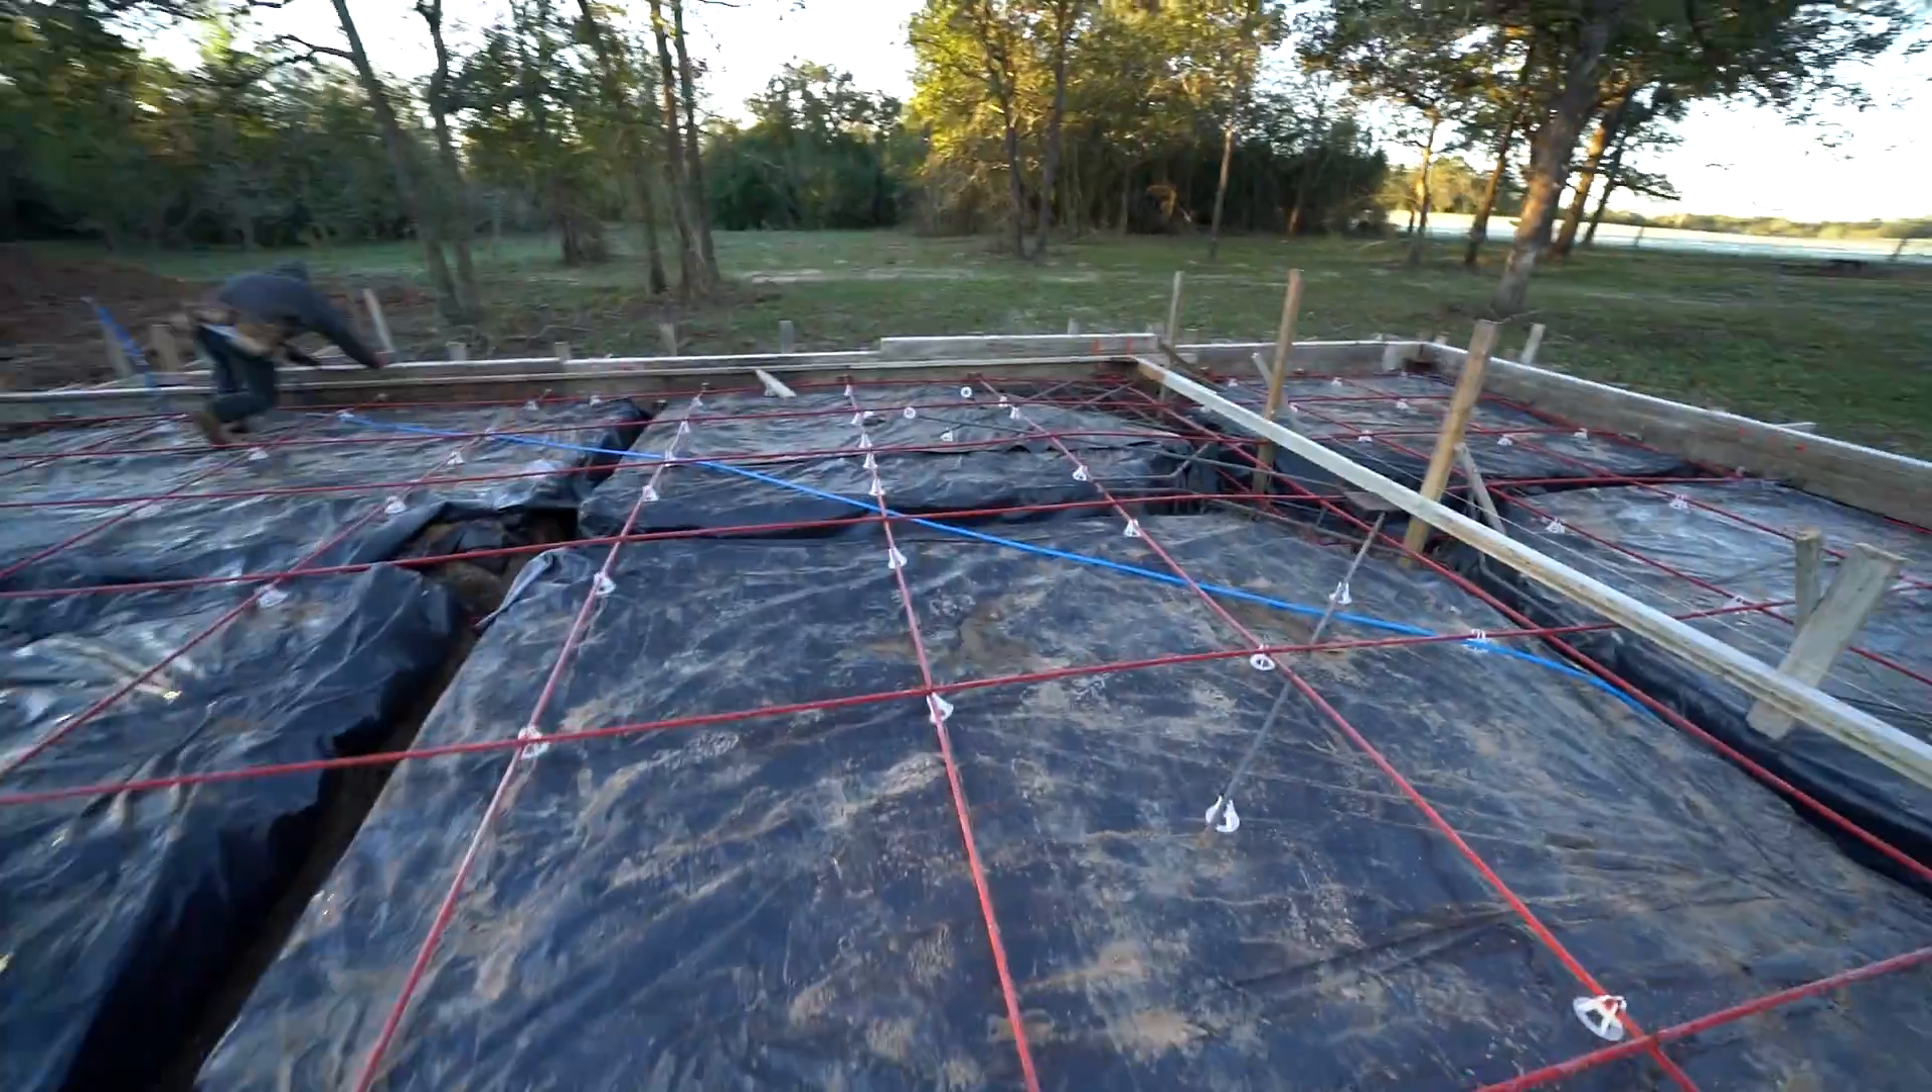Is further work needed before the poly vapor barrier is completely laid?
No.